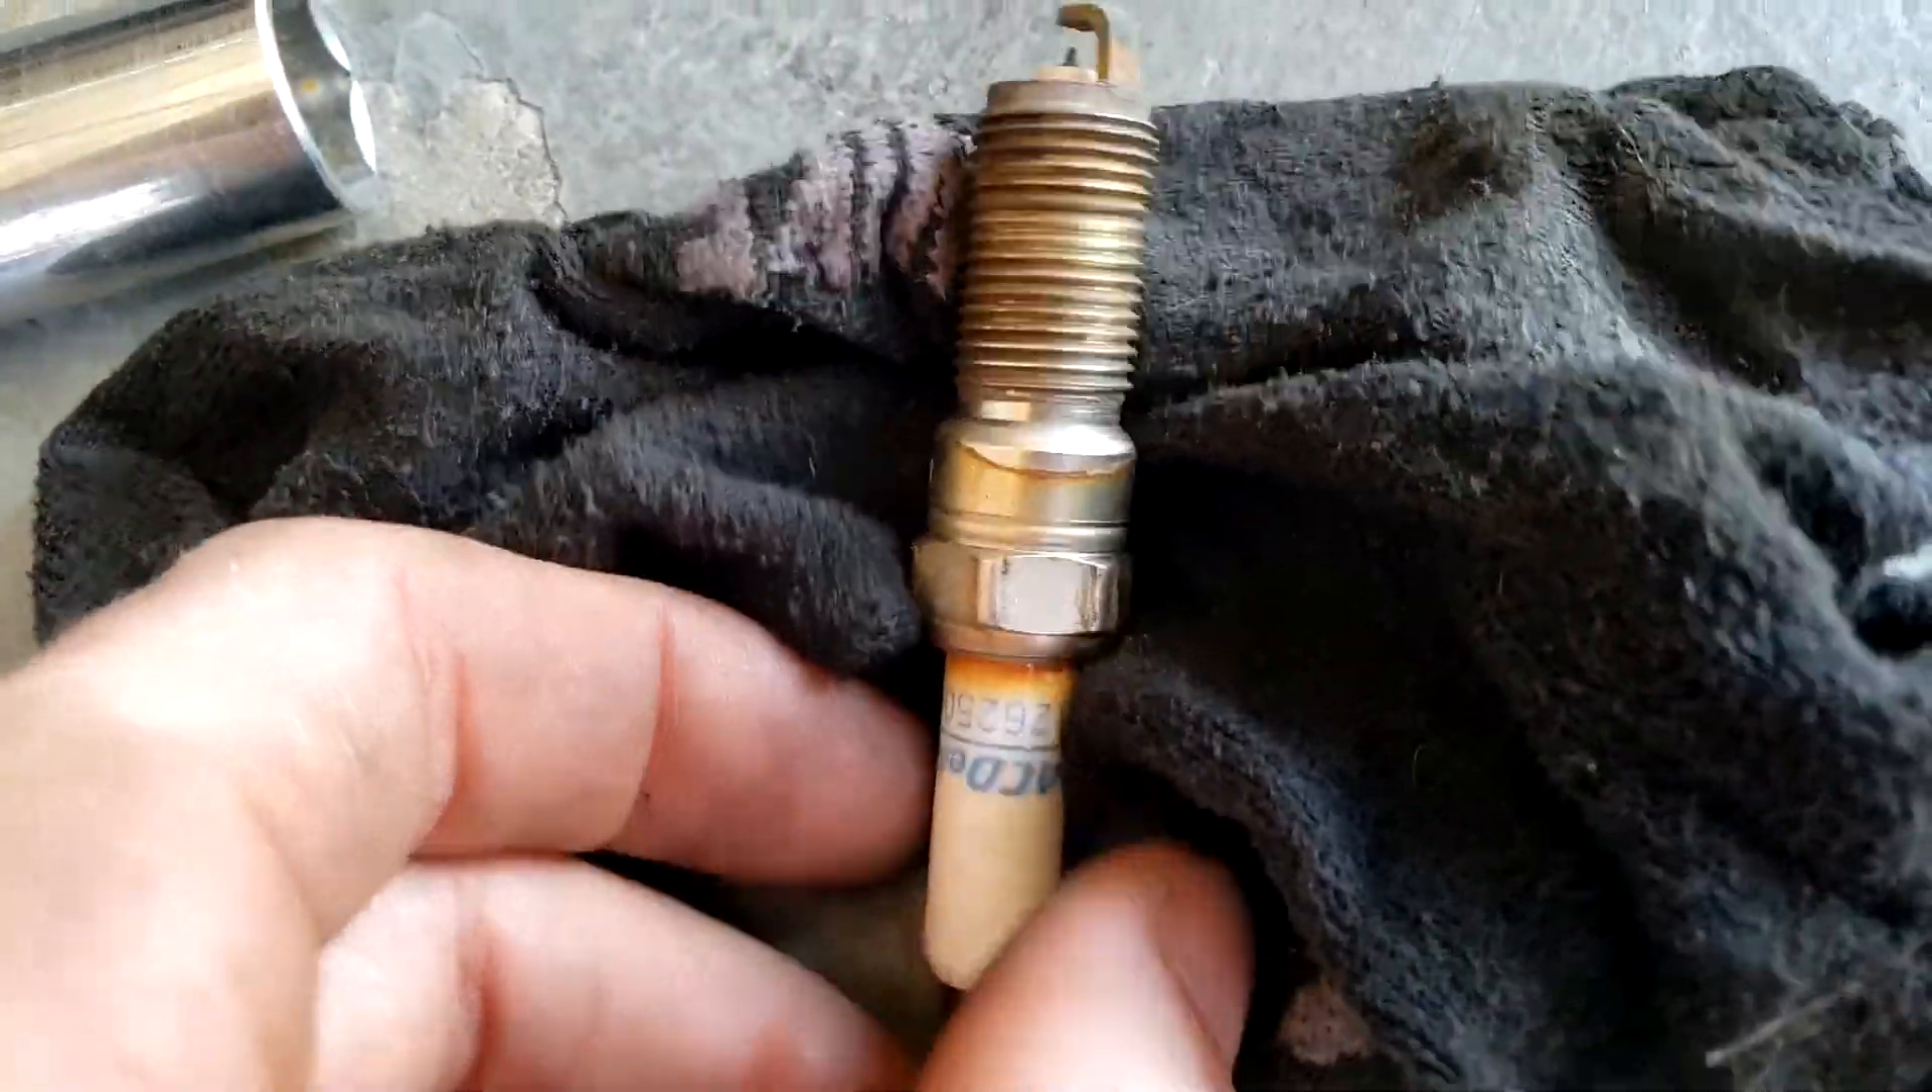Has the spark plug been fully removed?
Yes.